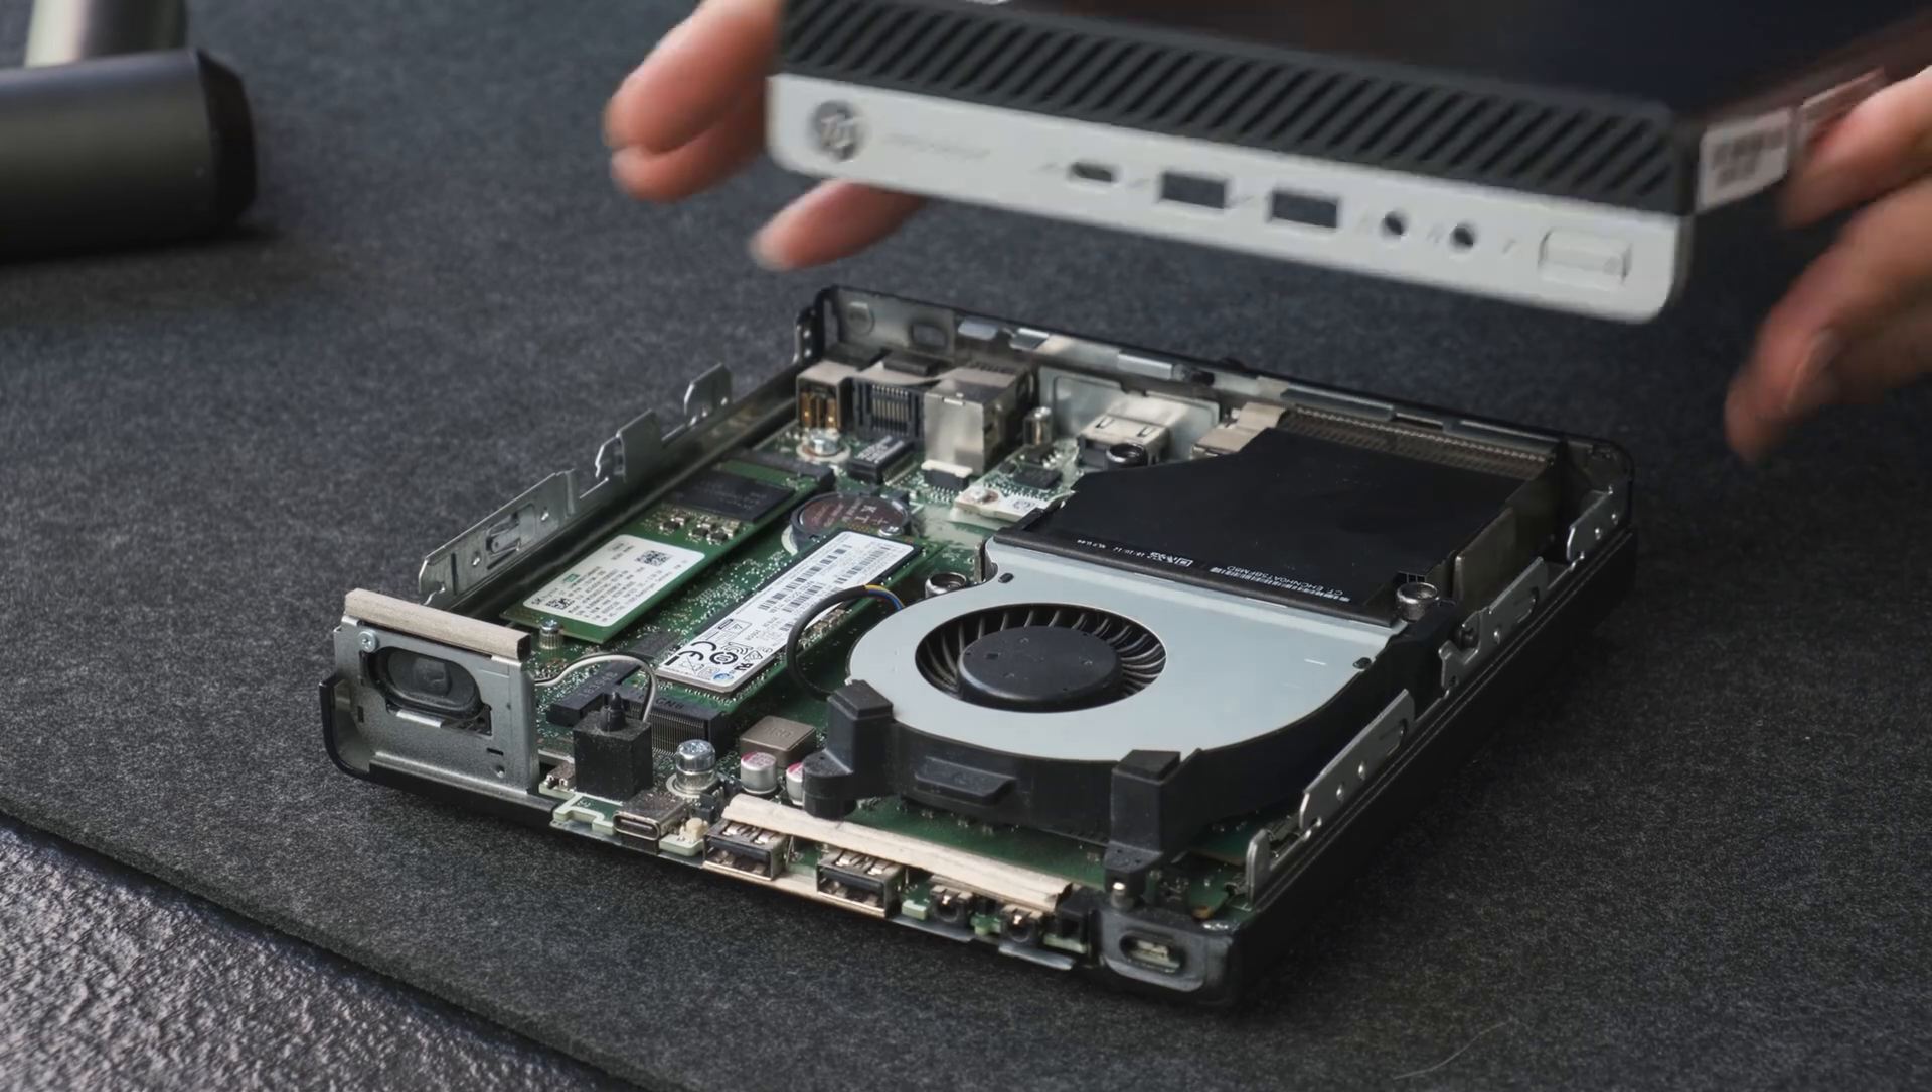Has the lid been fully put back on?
No.